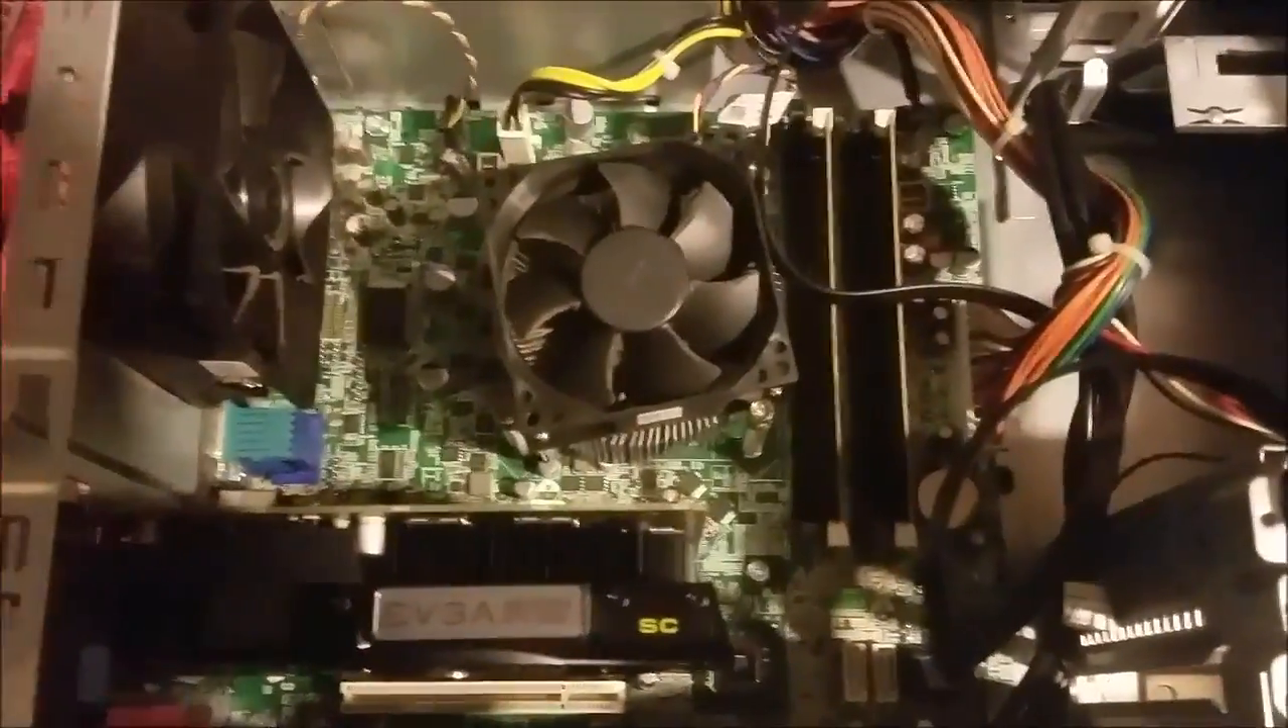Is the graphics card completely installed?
Yes.